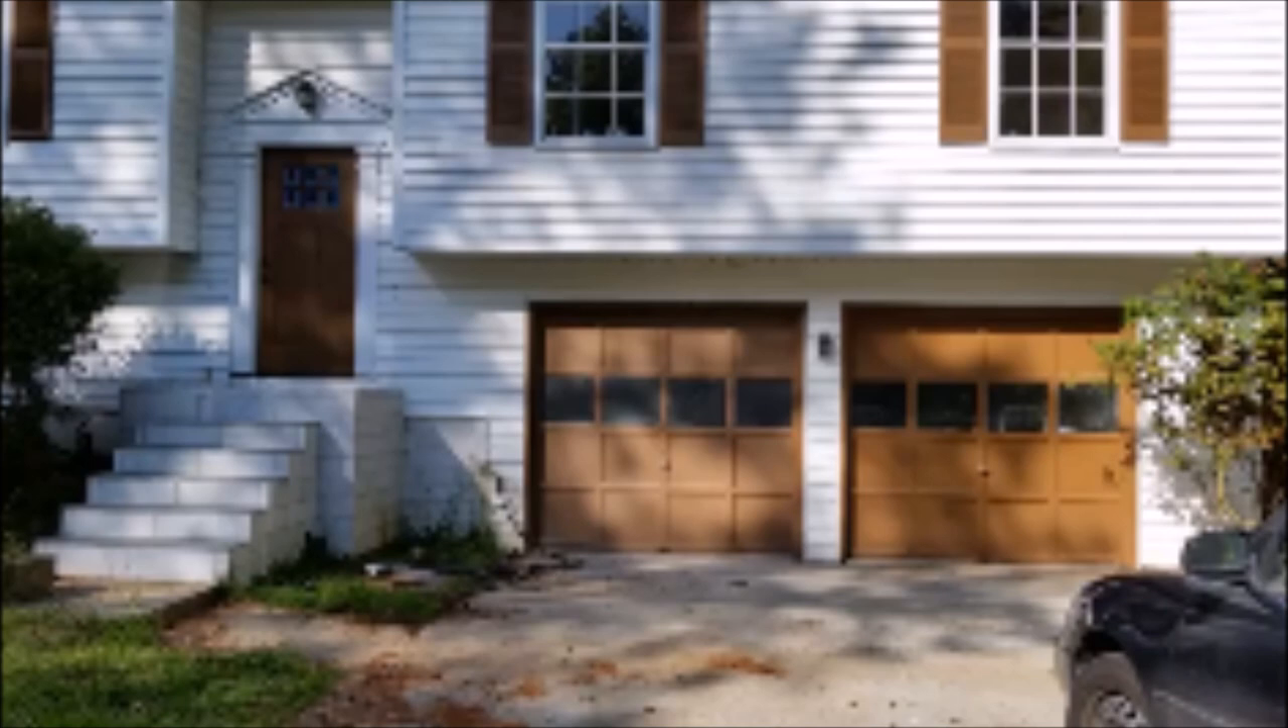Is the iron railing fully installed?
No.